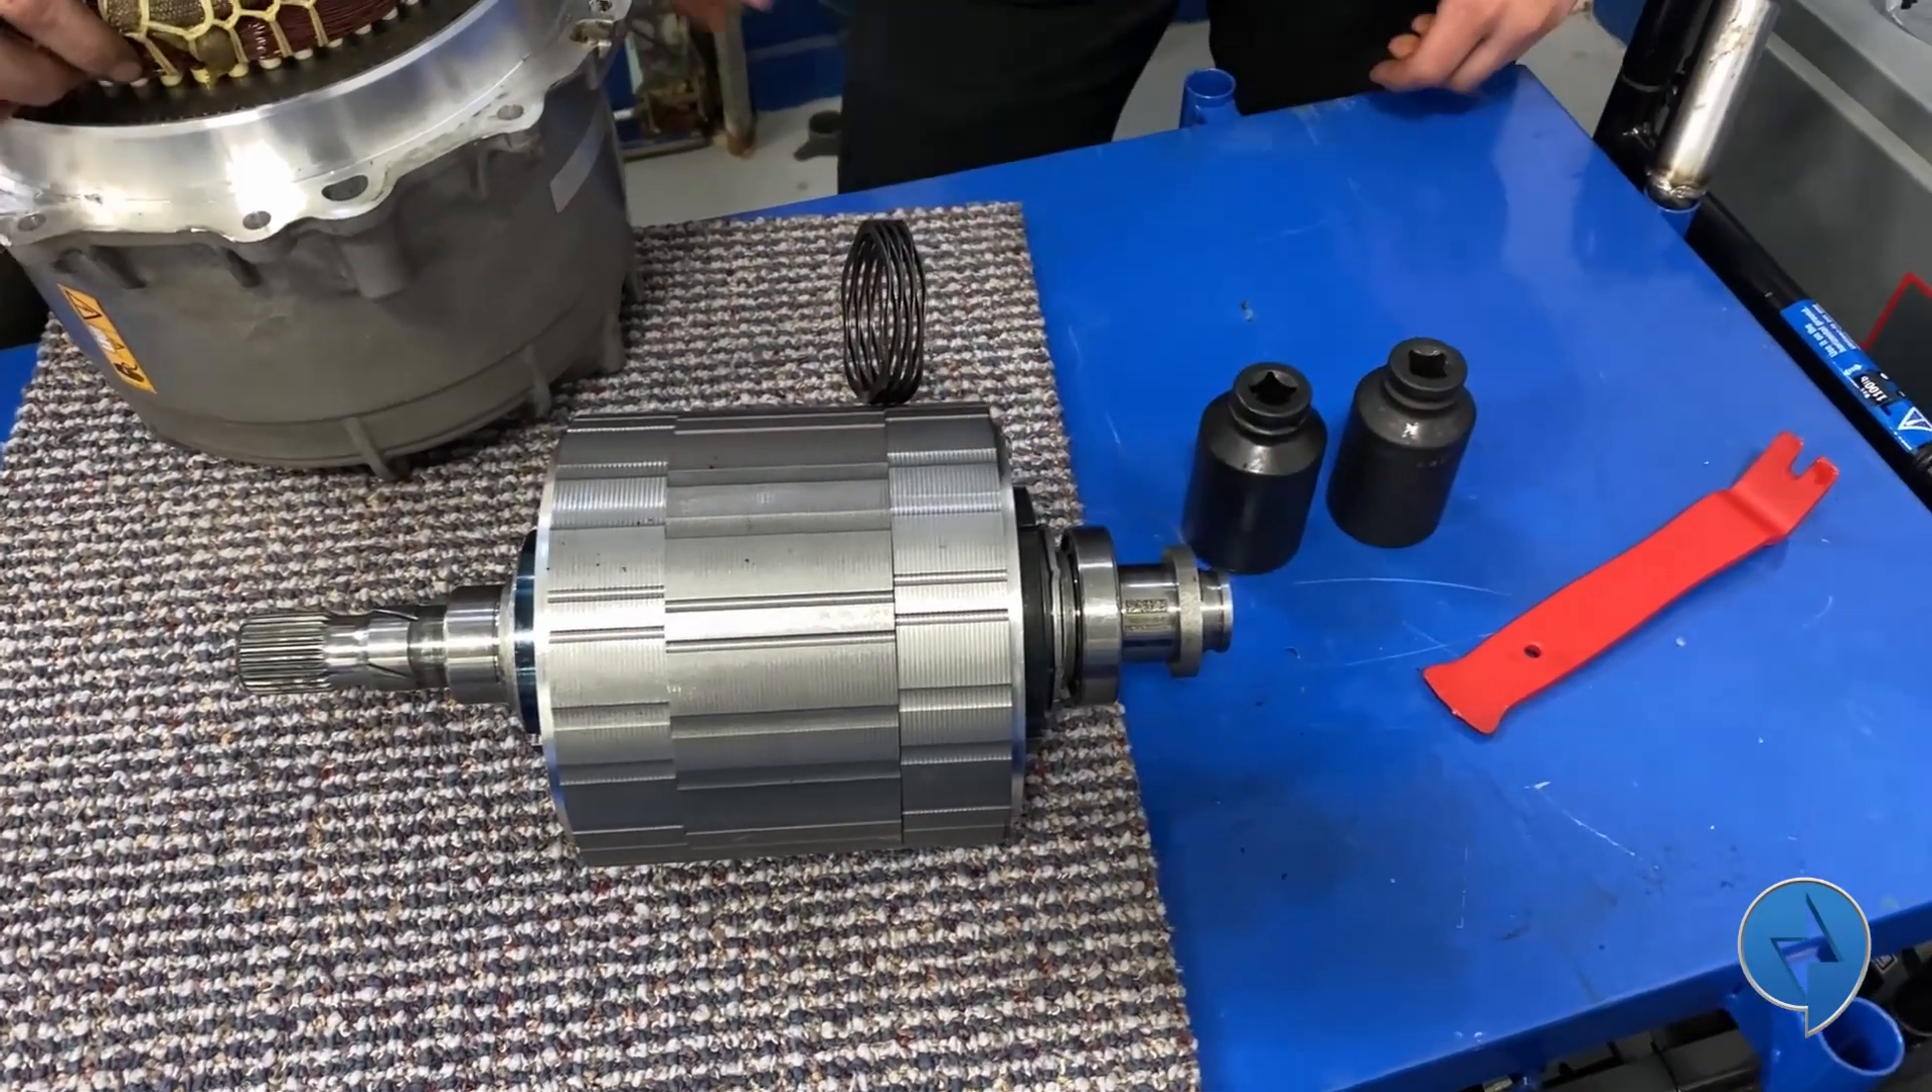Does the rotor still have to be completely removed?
No.